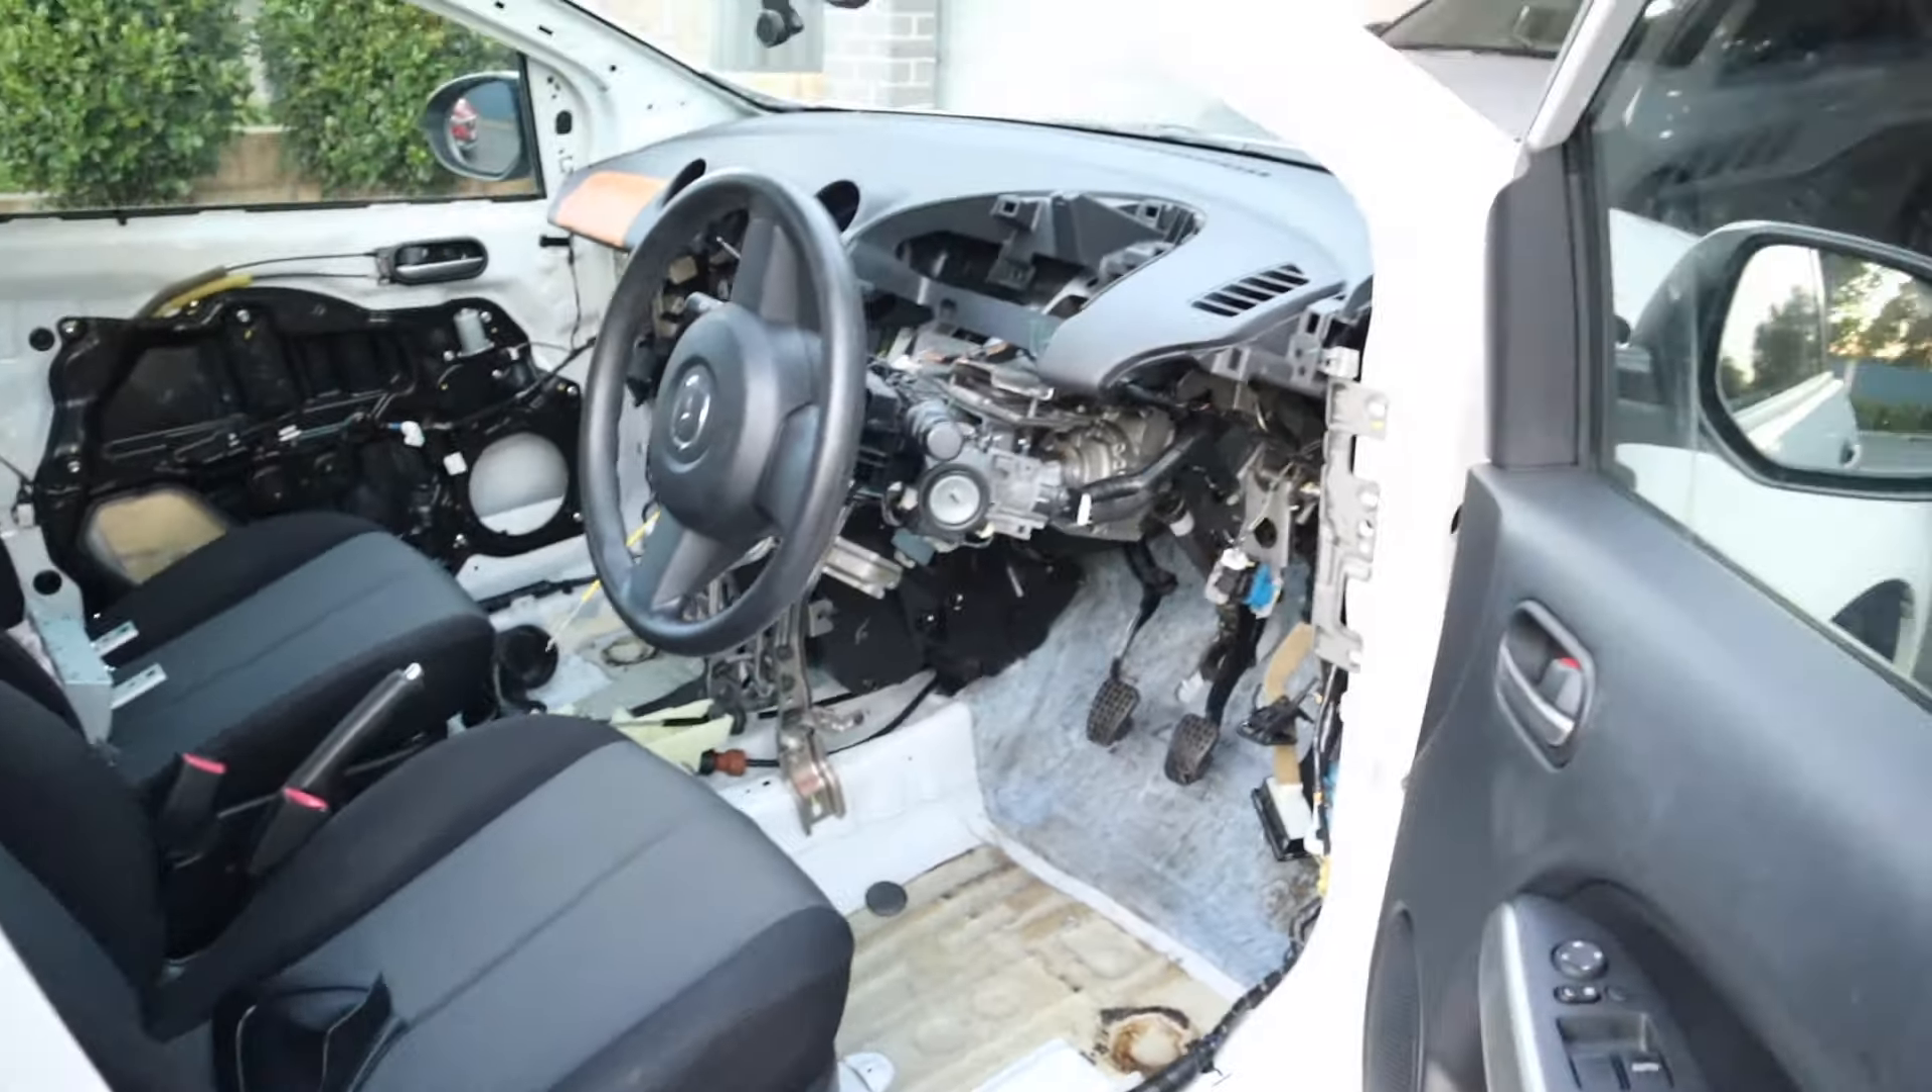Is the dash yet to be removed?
Yes.